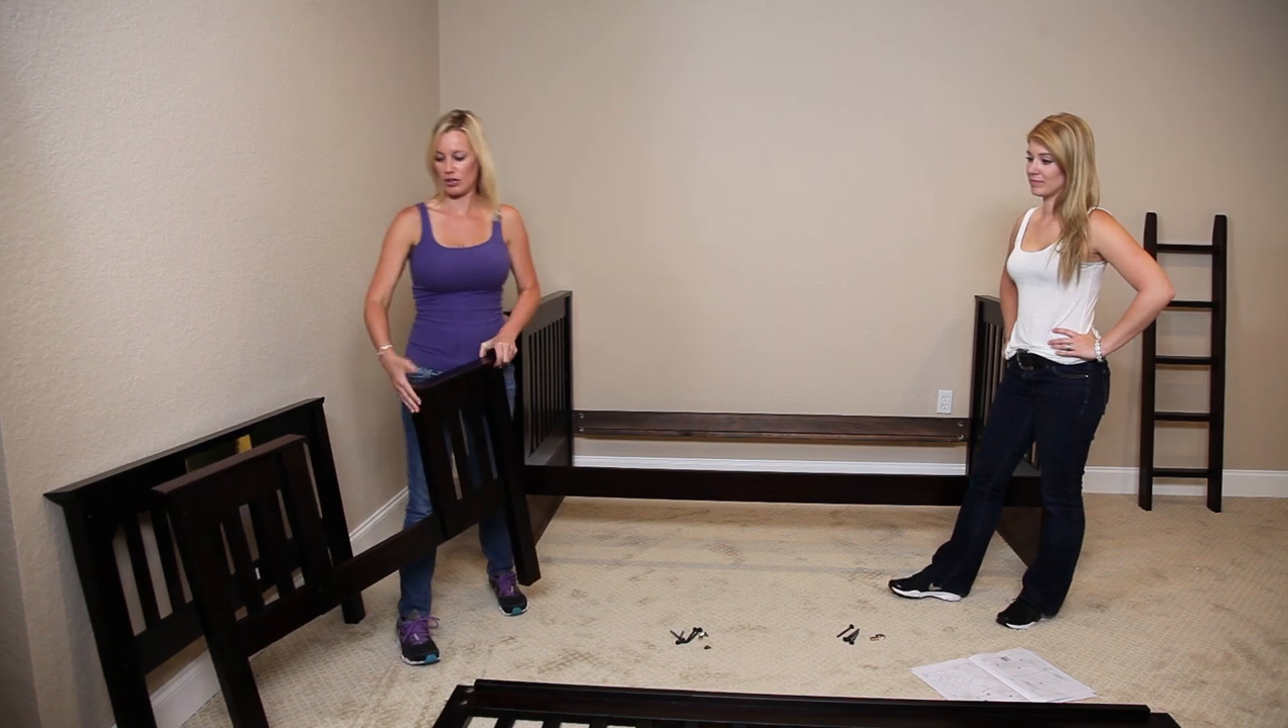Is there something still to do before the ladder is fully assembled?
No.